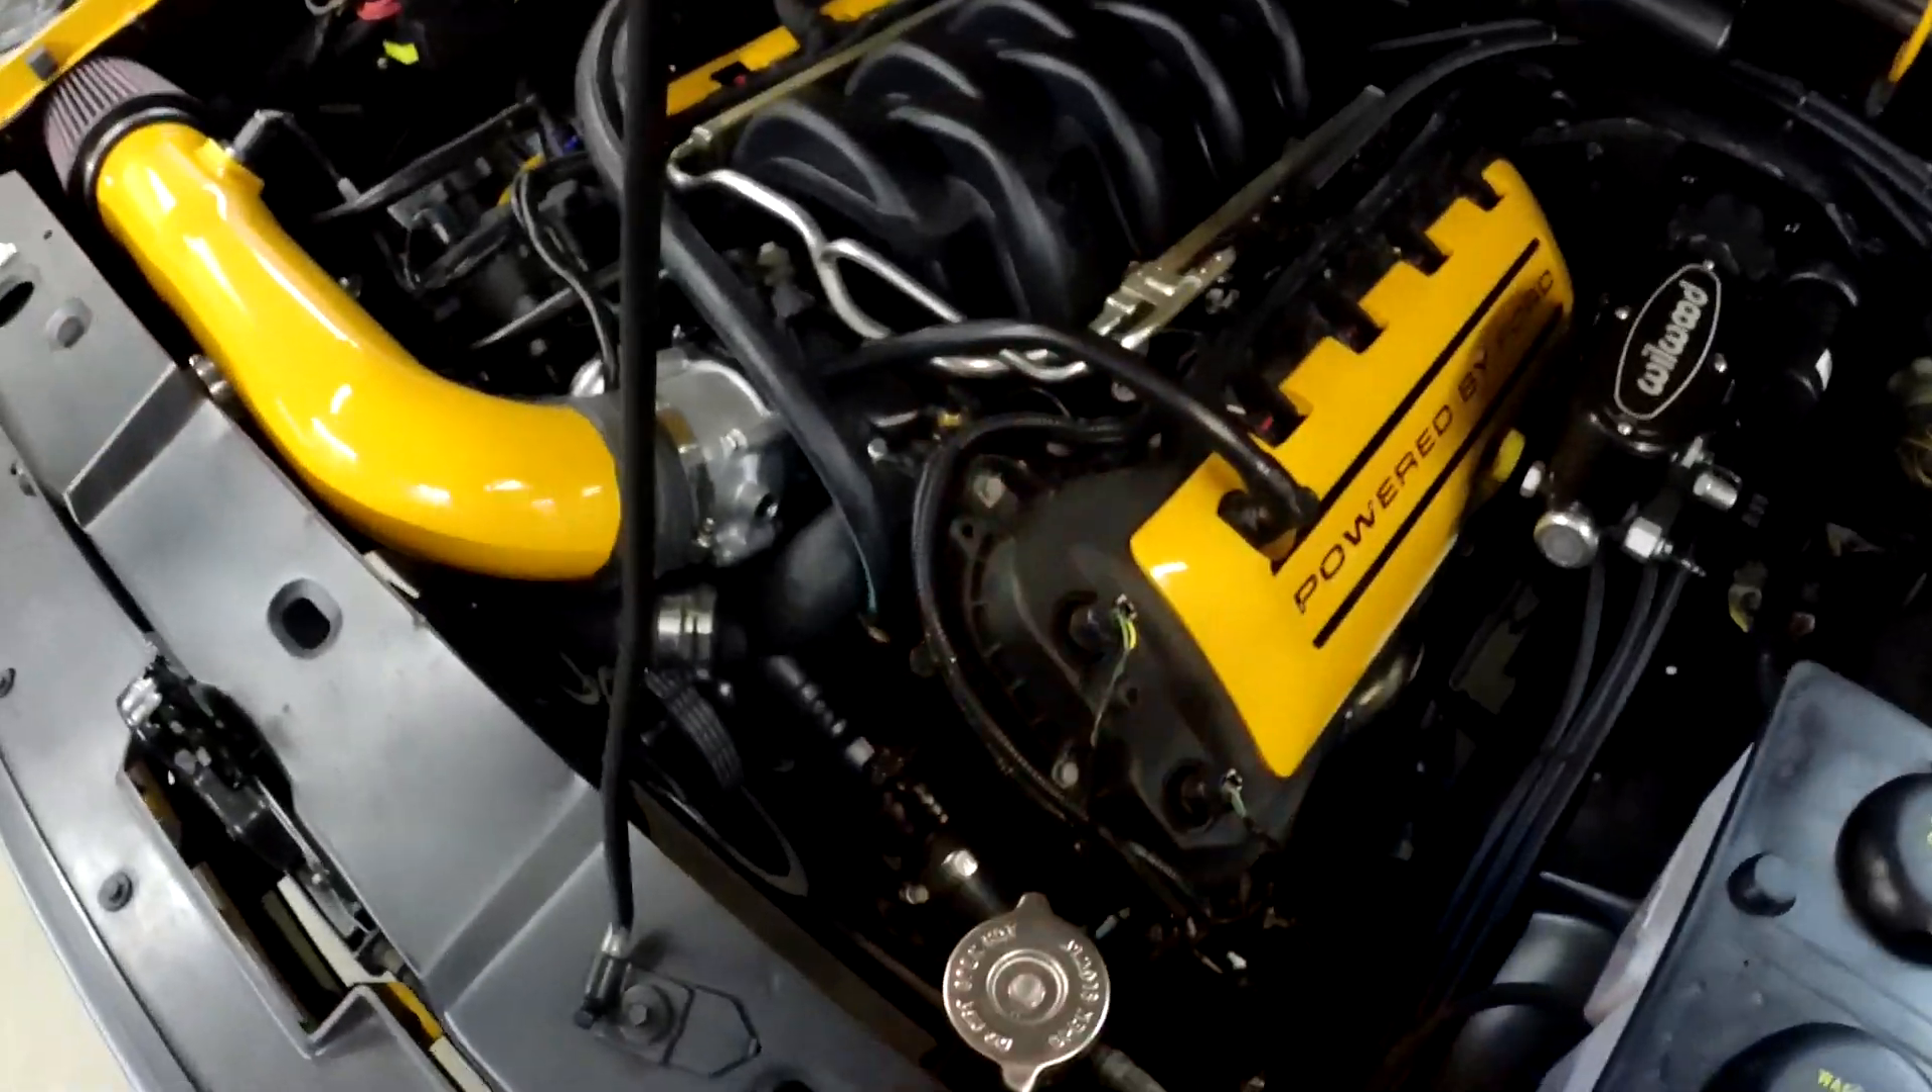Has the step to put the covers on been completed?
Yes.